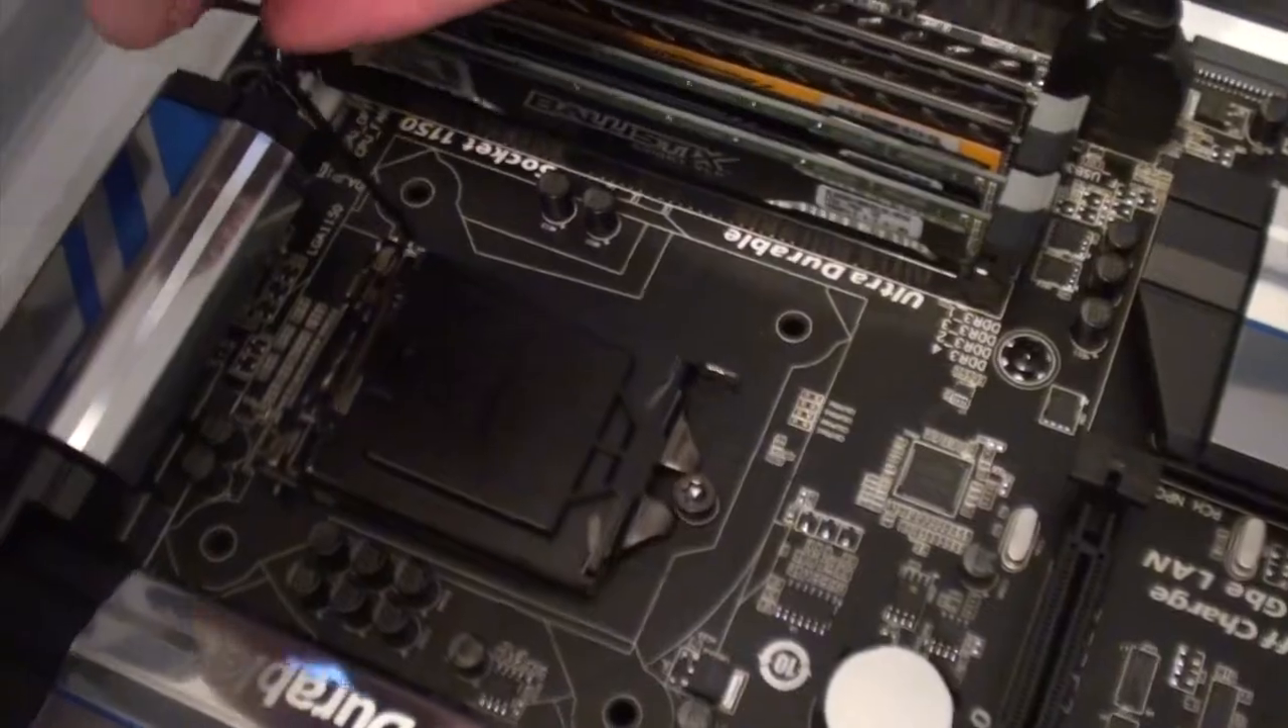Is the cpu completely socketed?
No.